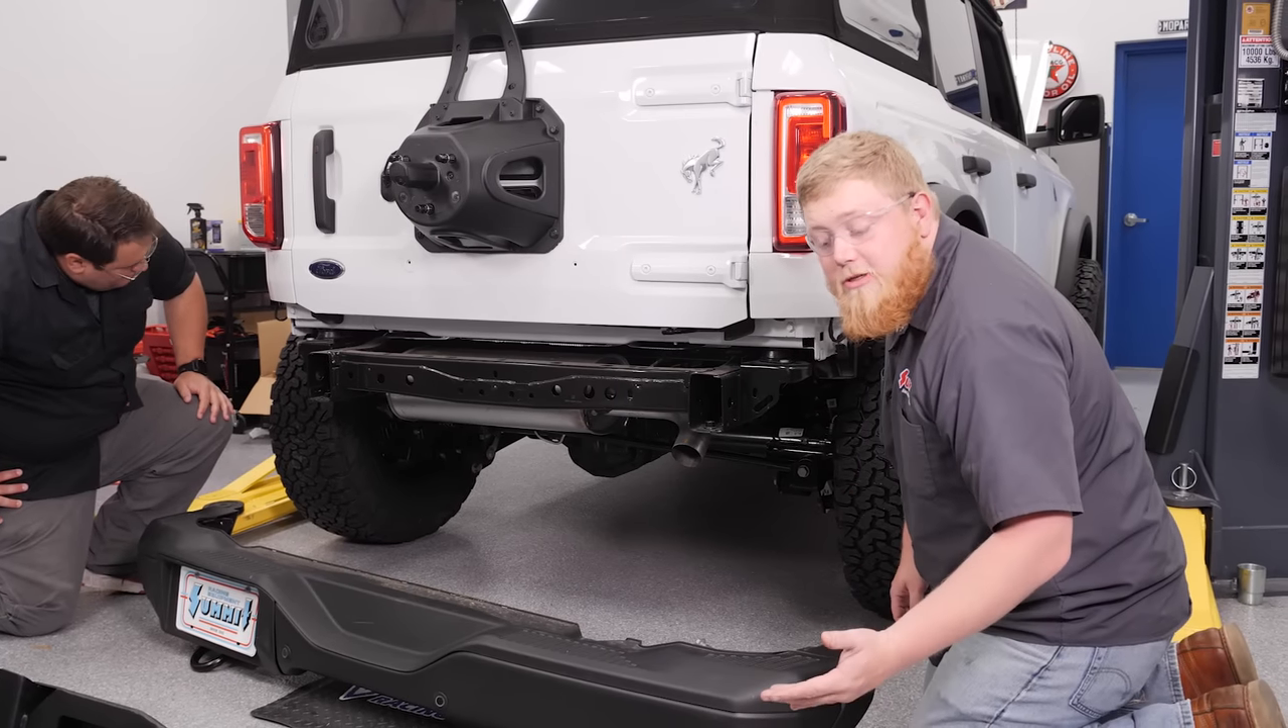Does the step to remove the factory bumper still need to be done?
No.